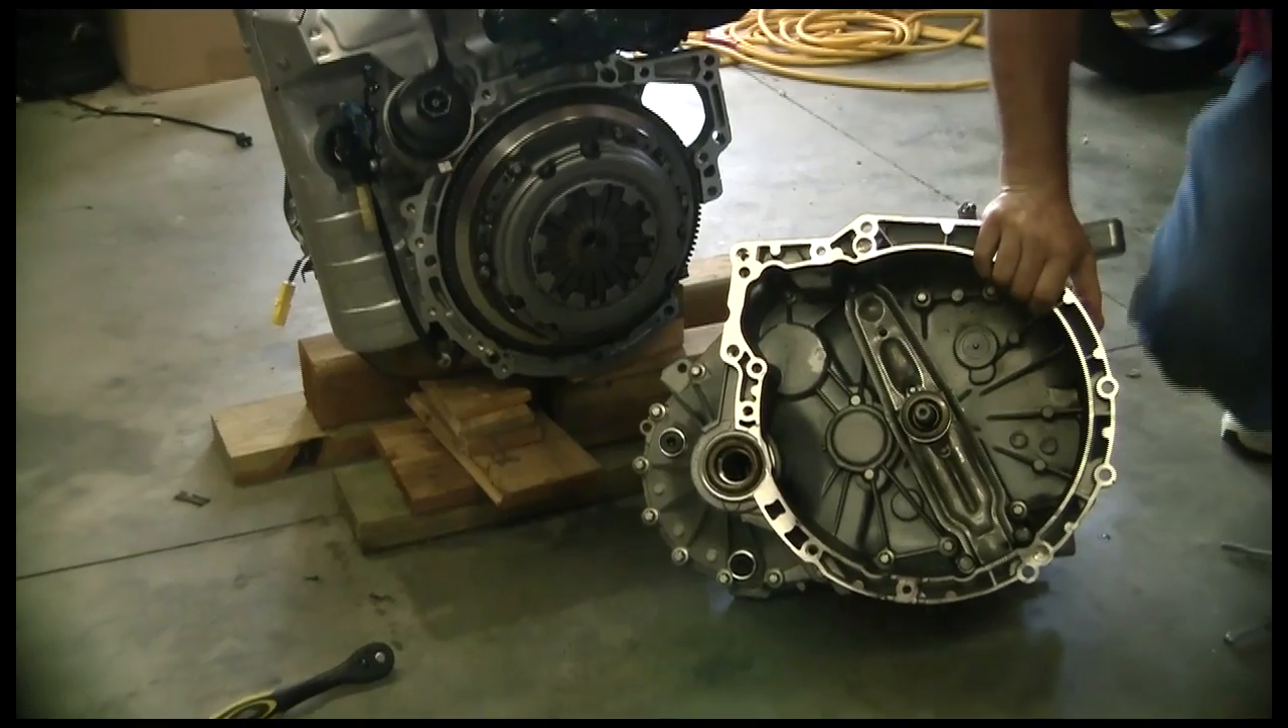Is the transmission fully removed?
Yes.